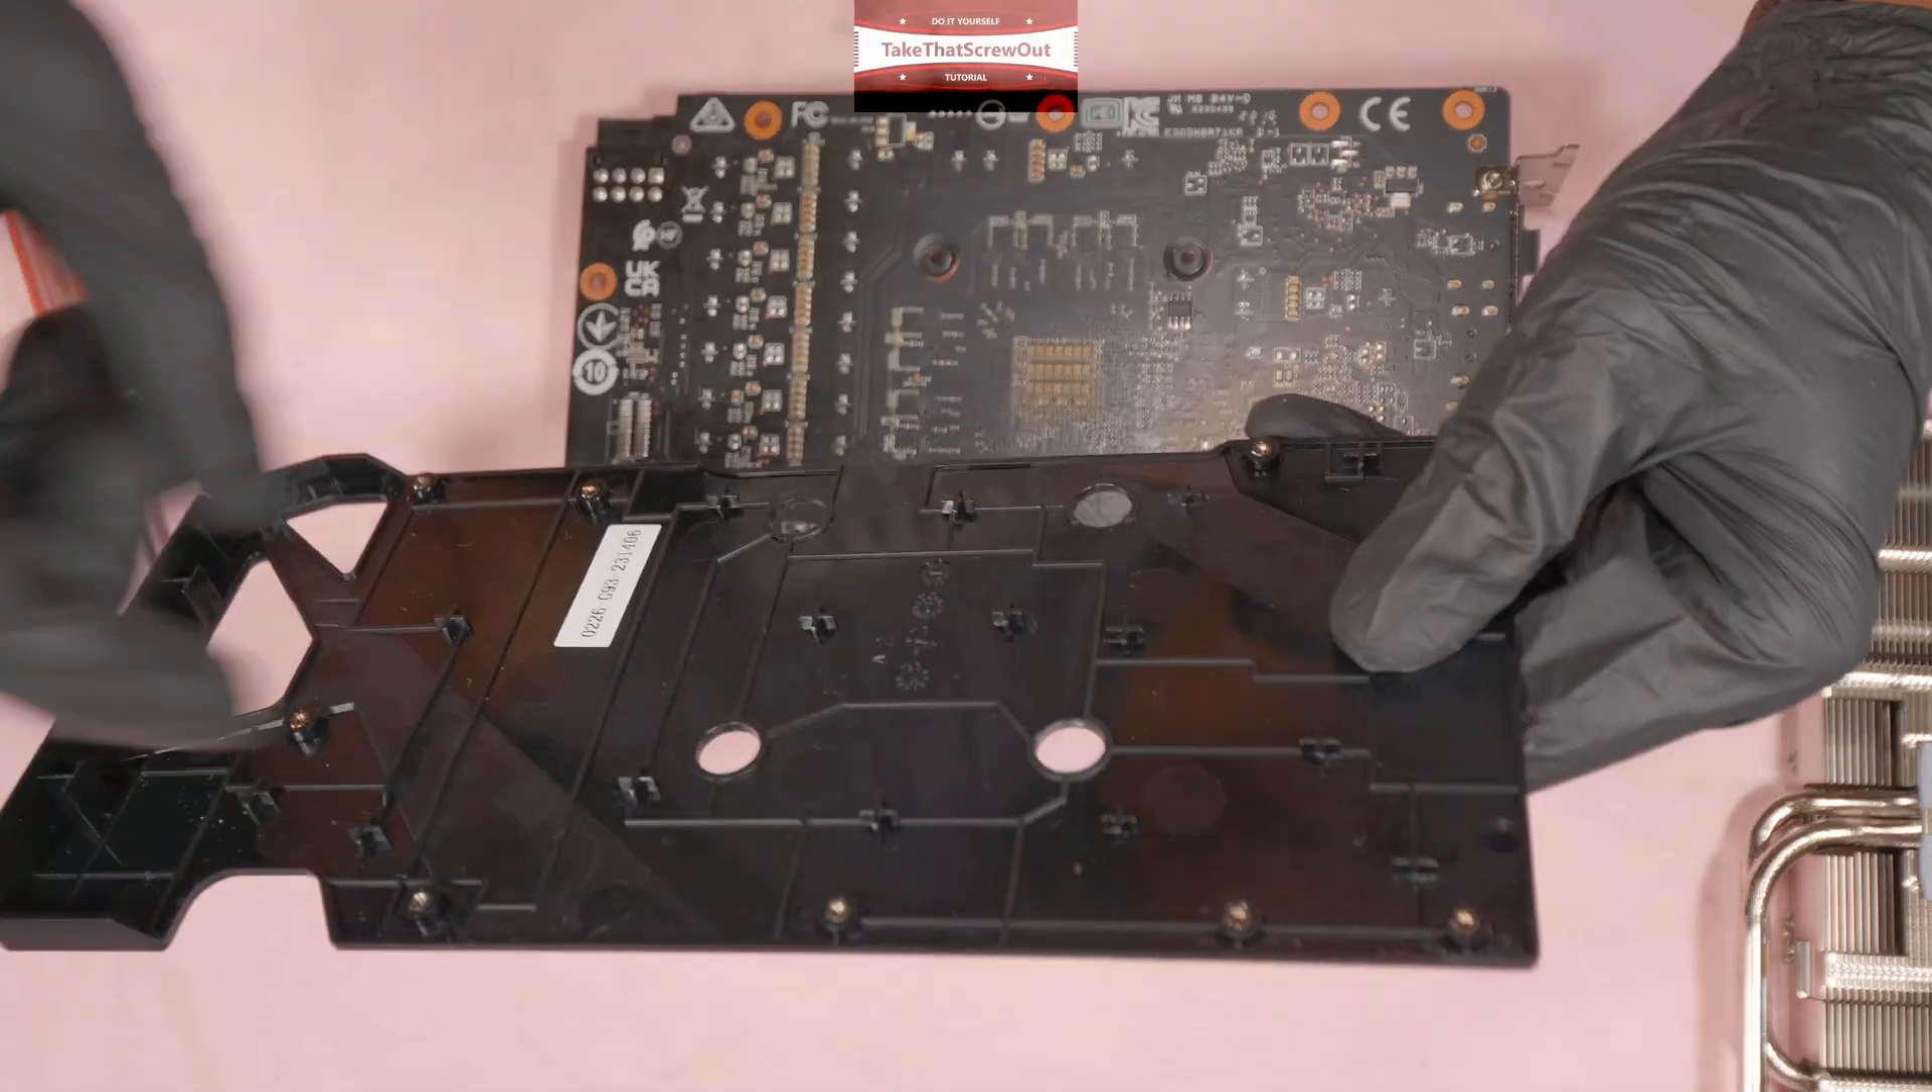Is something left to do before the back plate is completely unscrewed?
No.